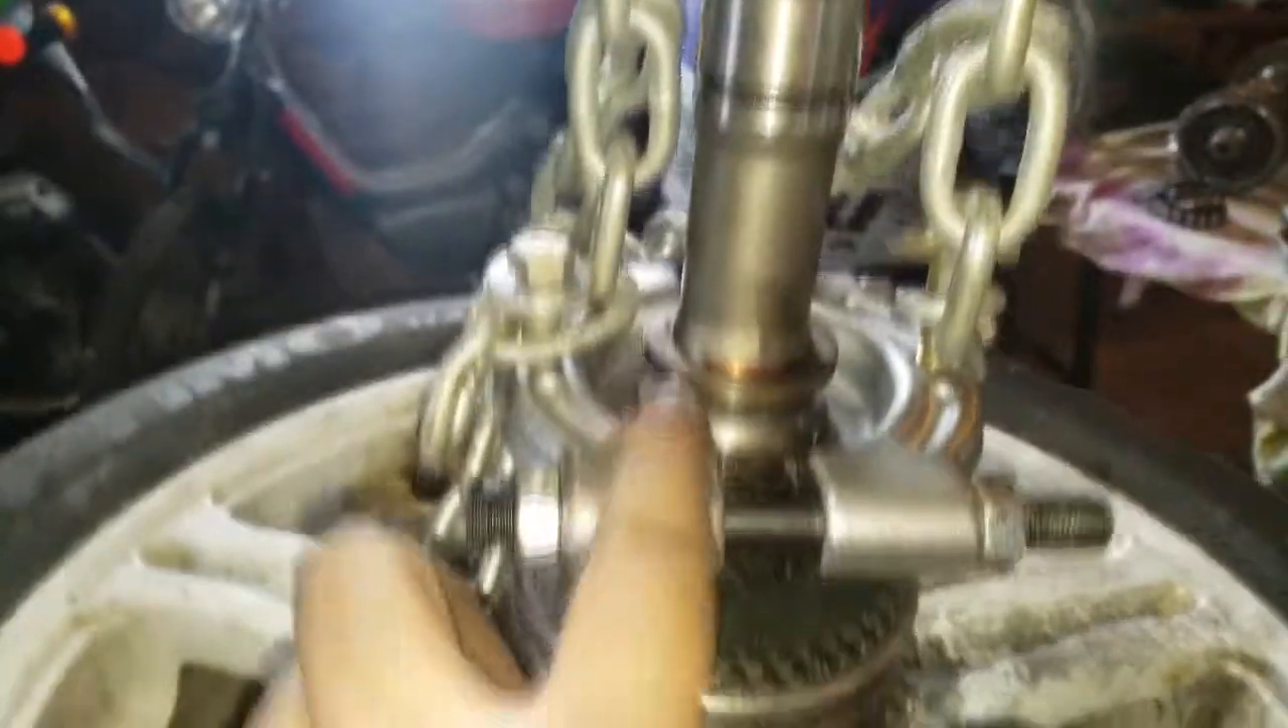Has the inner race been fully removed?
No.